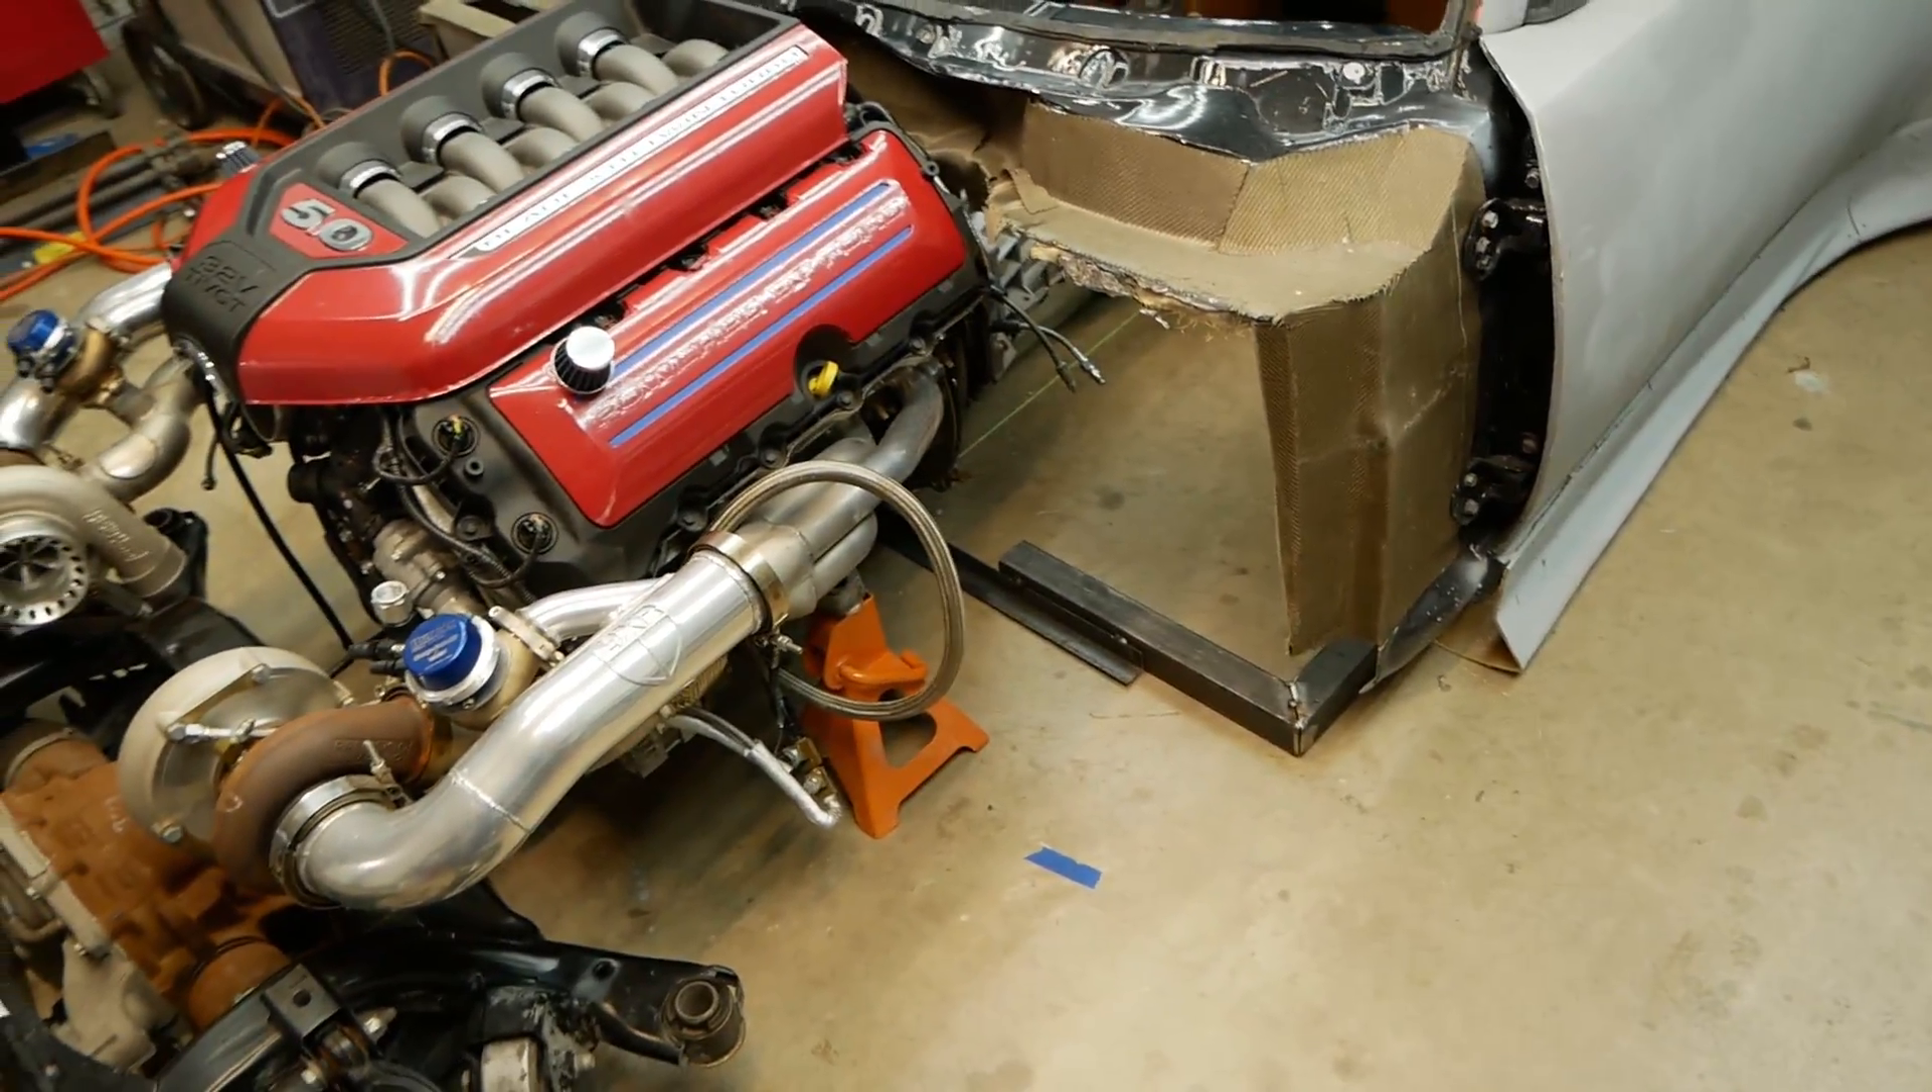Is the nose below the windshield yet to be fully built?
Yes.